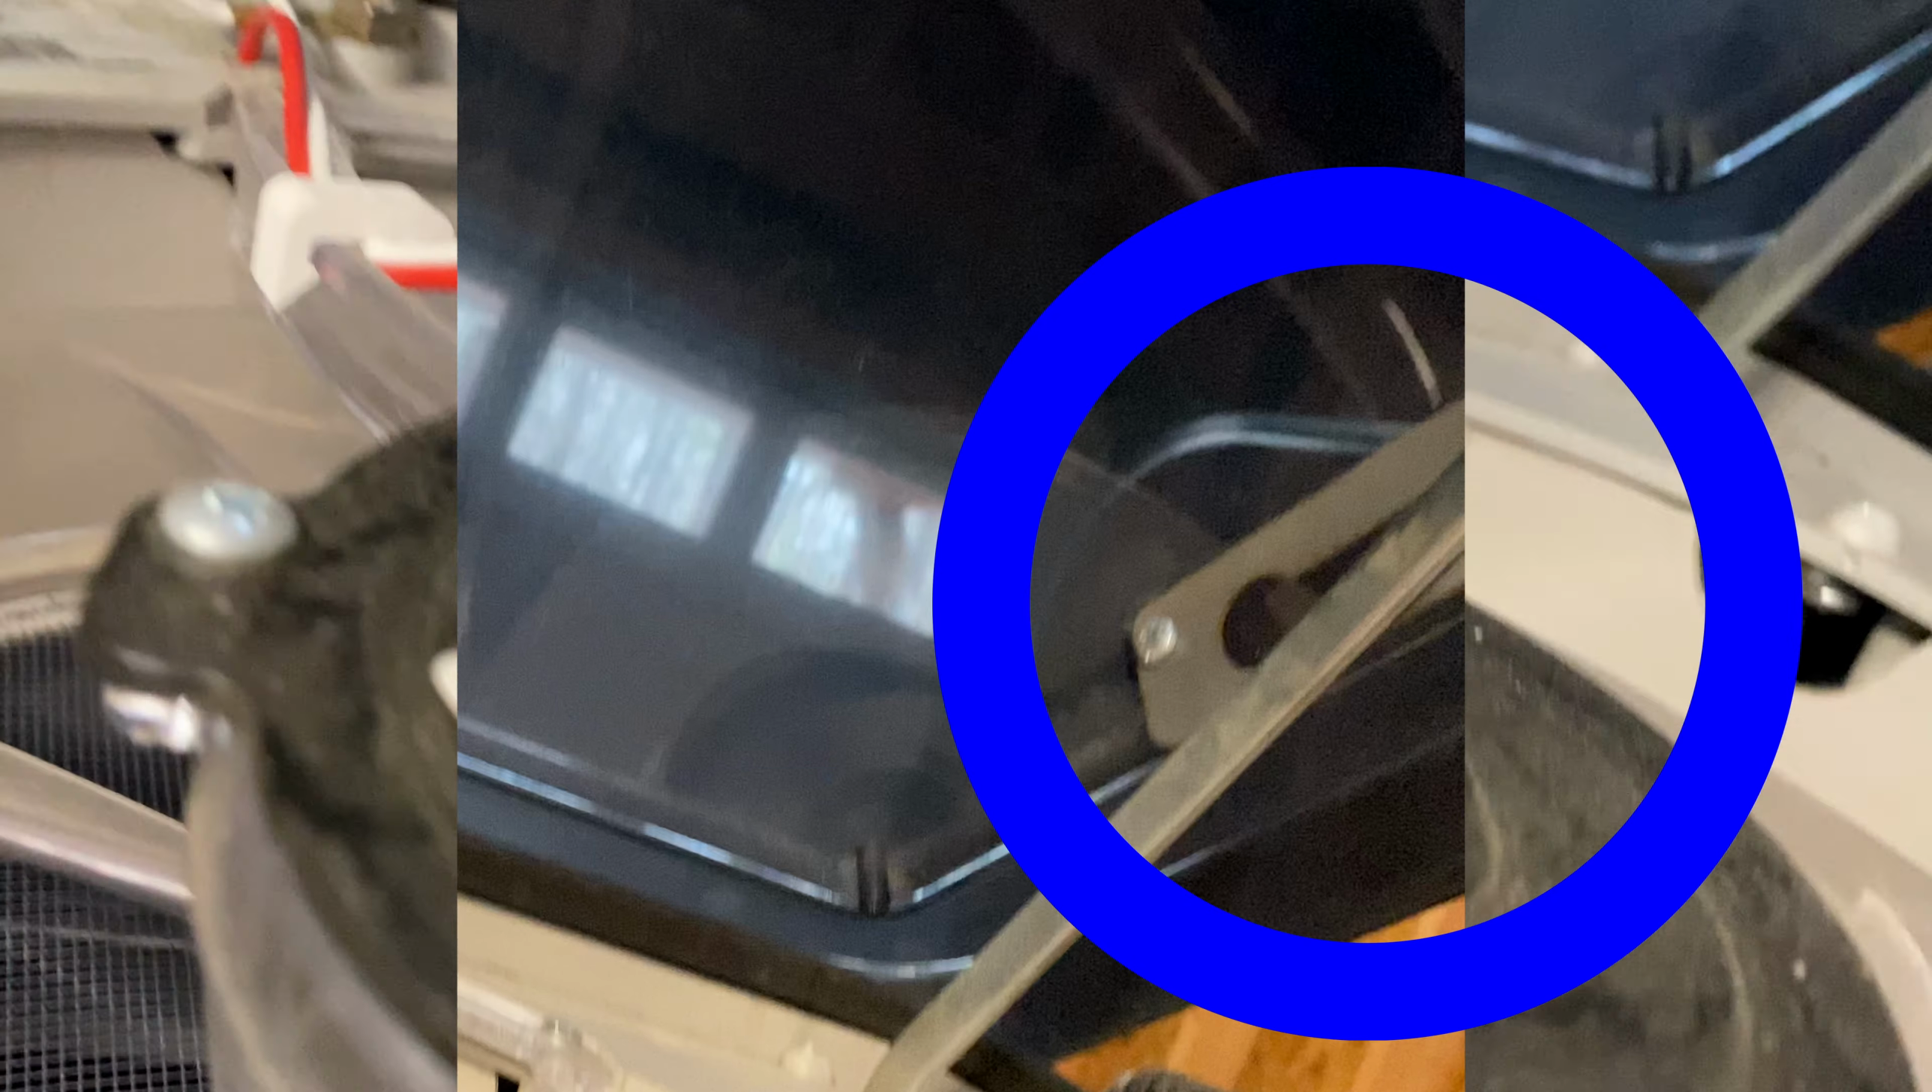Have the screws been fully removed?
No.